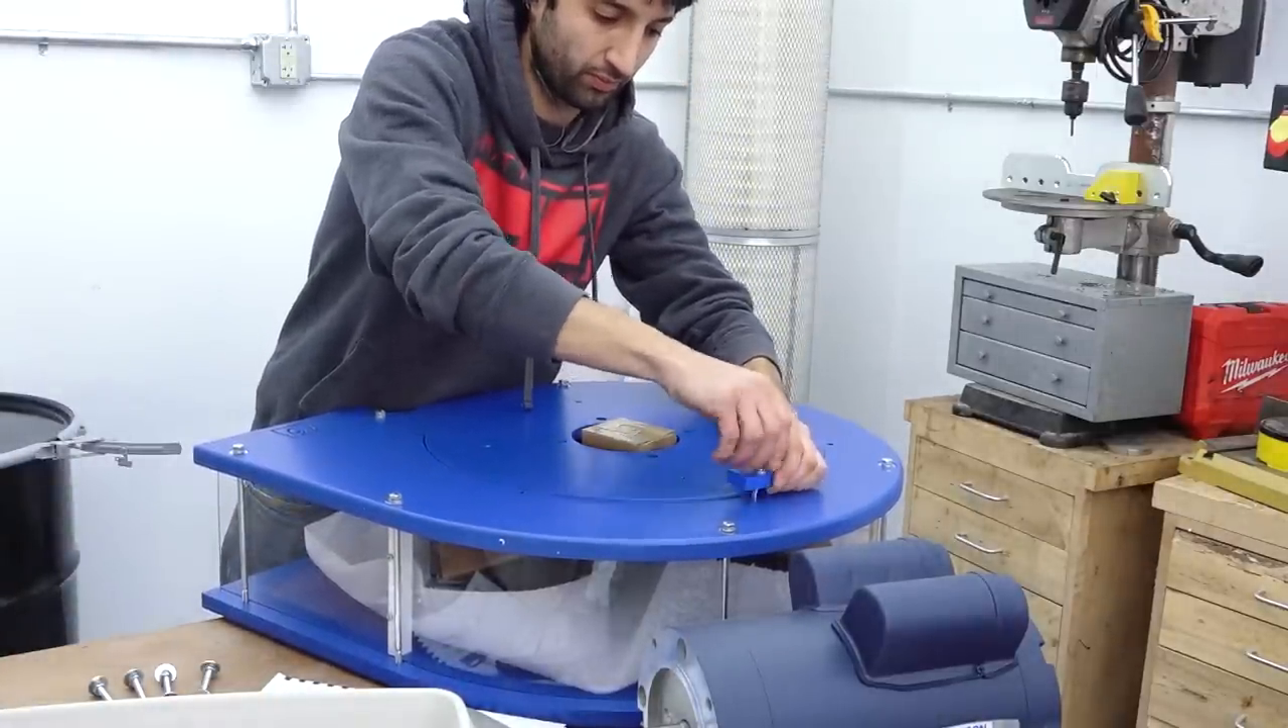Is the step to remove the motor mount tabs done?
No.